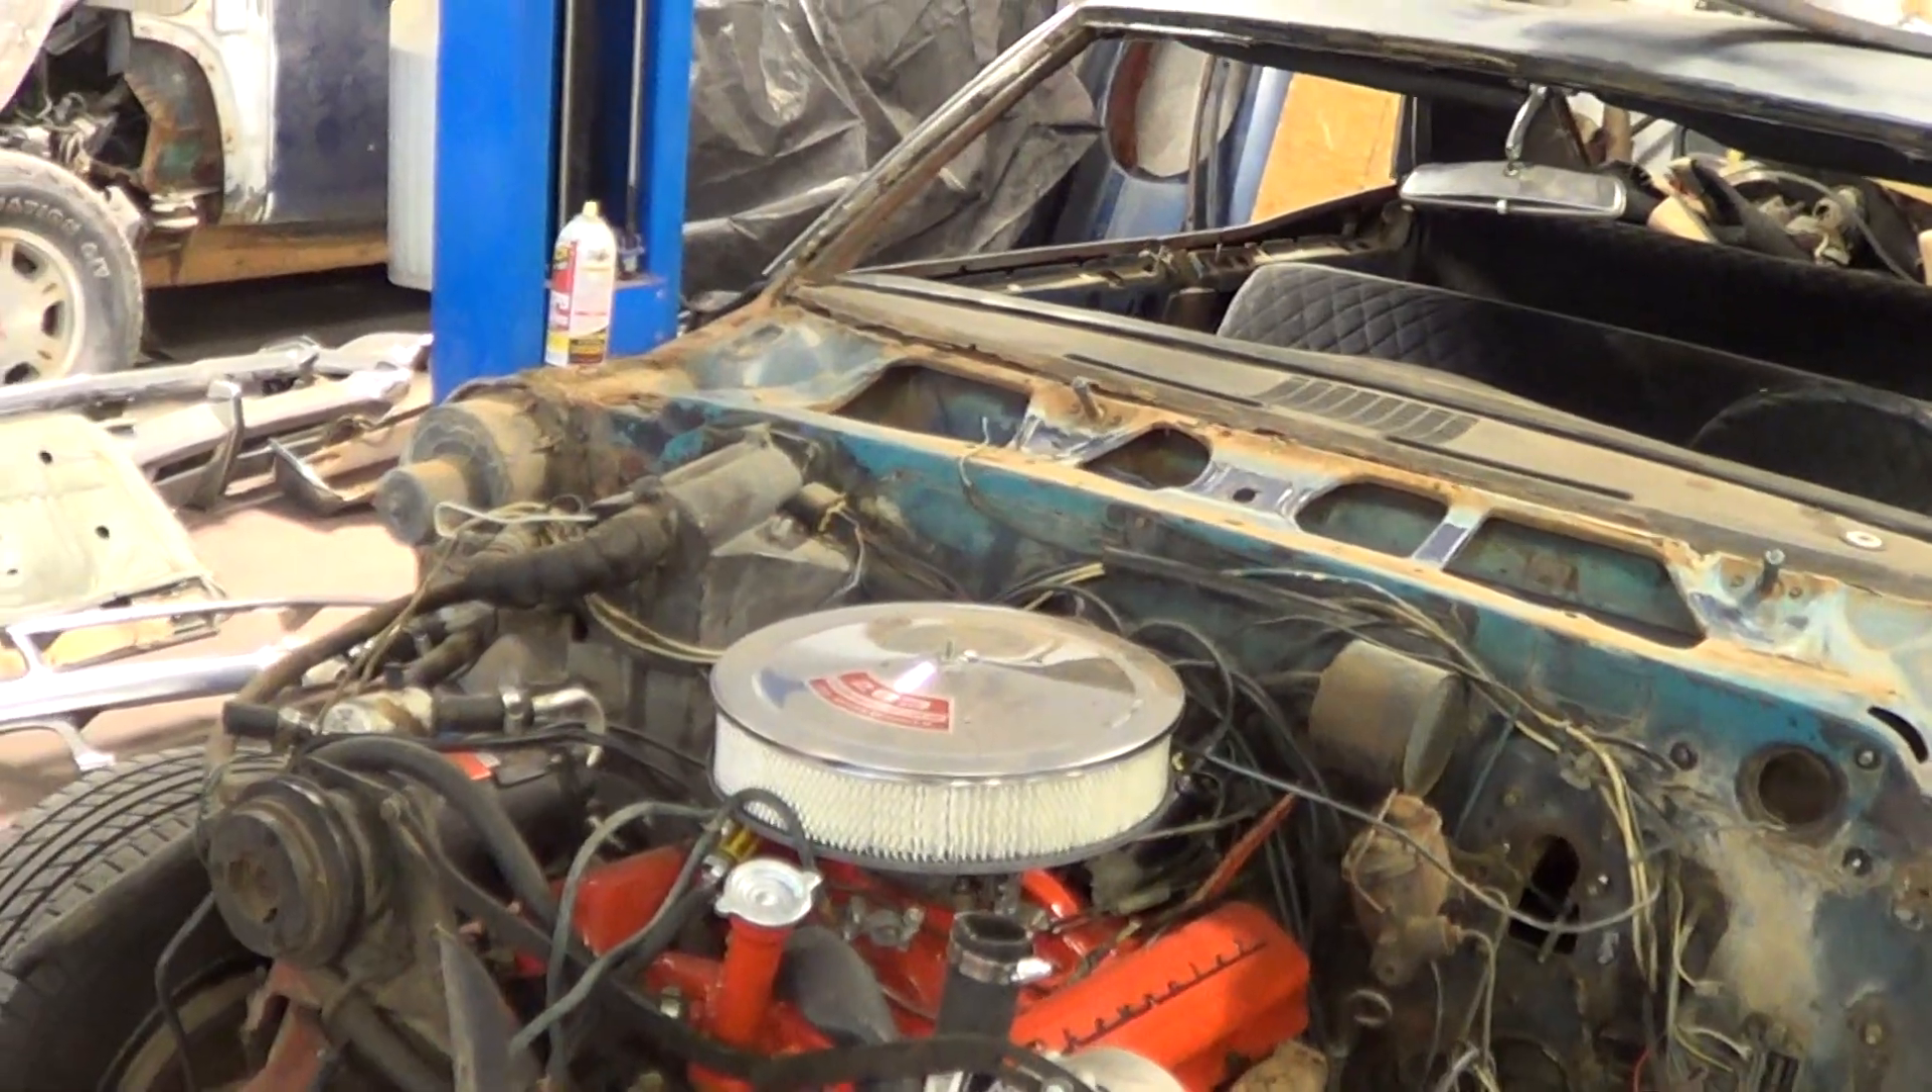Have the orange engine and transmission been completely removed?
No.